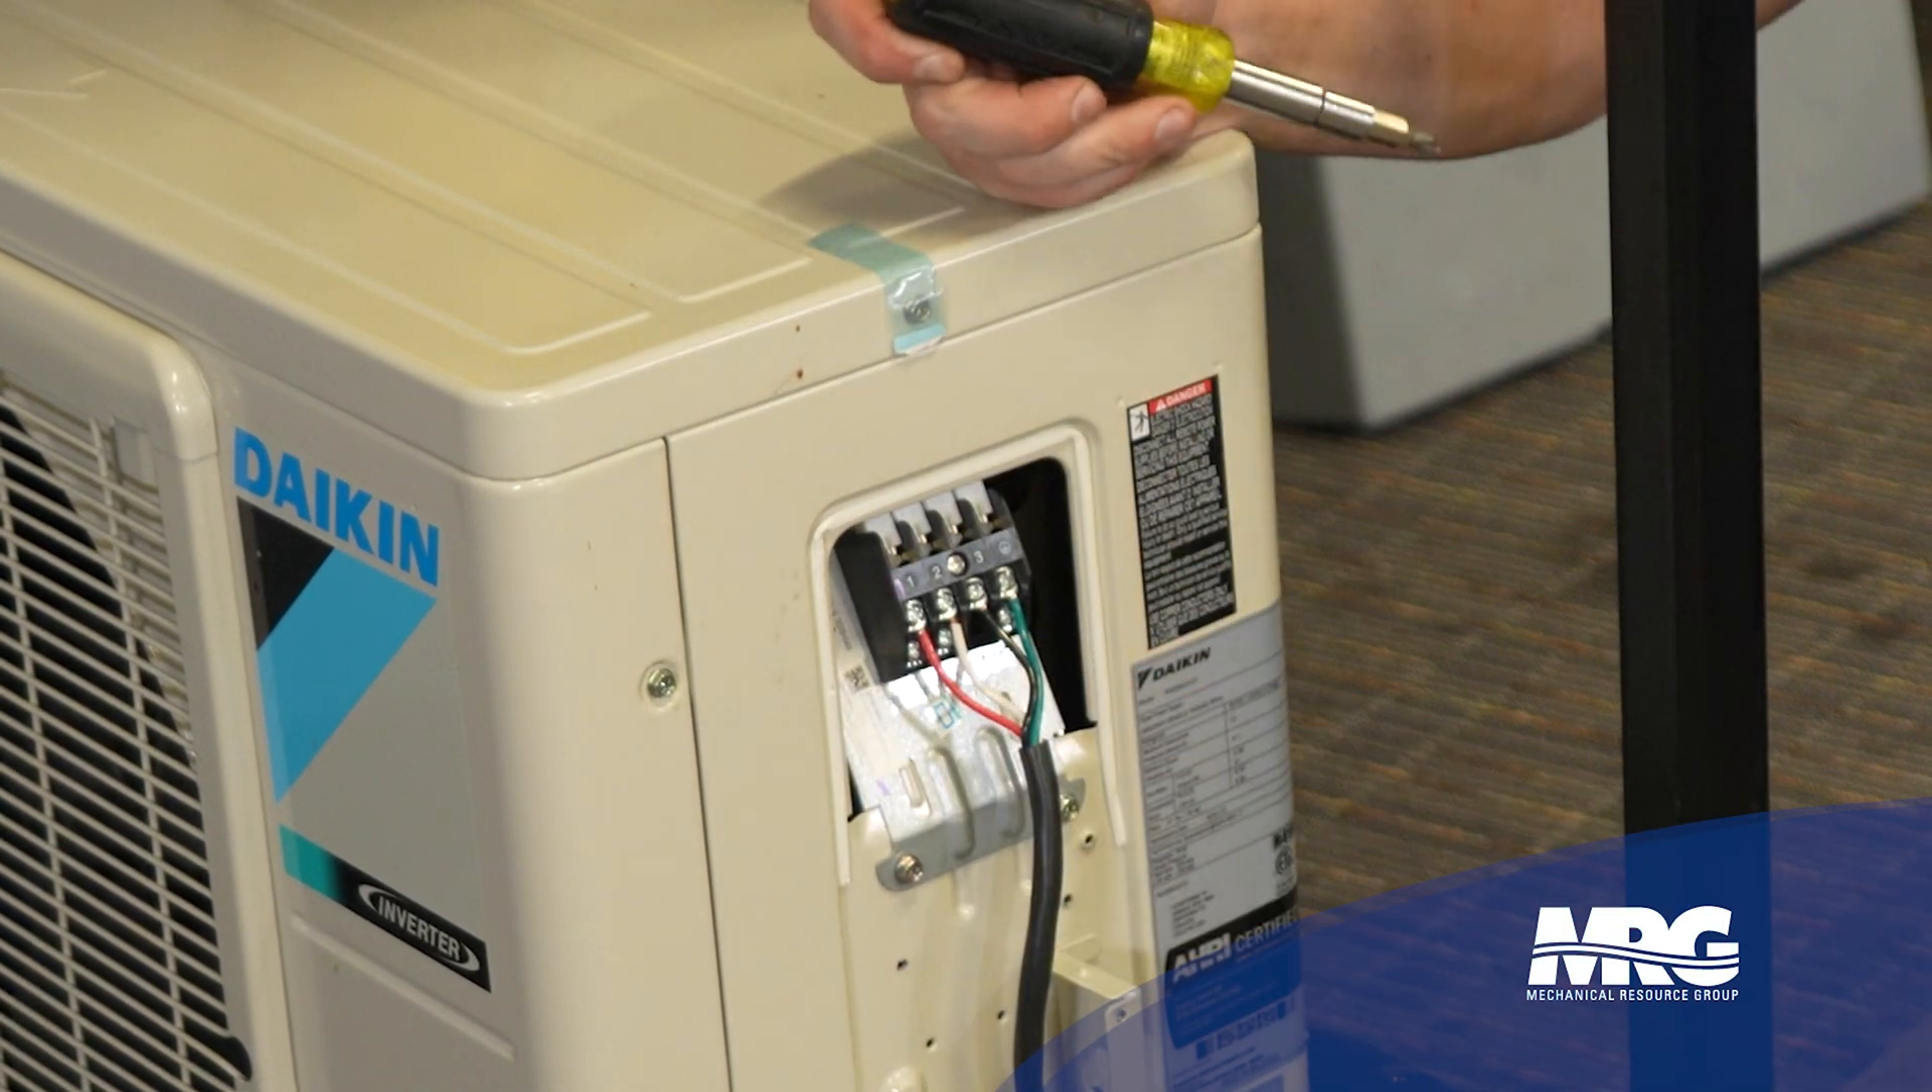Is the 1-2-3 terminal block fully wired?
Yes.